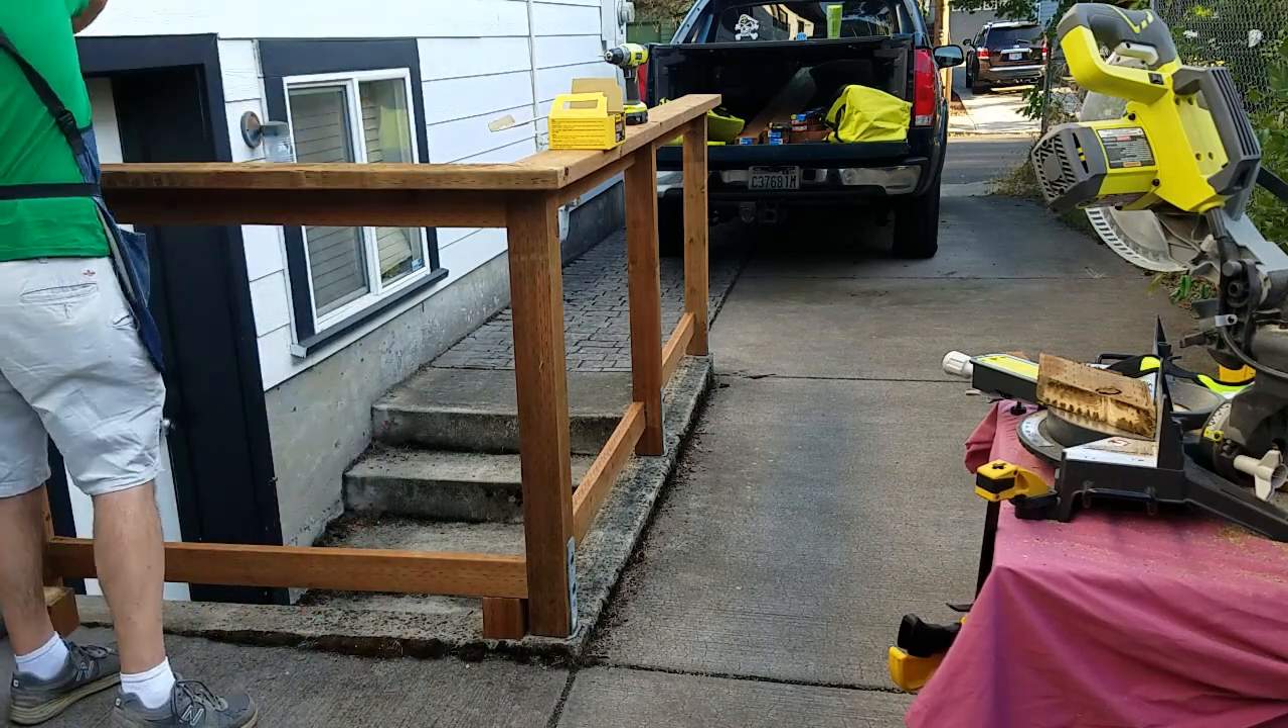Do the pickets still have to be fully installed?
Yes.